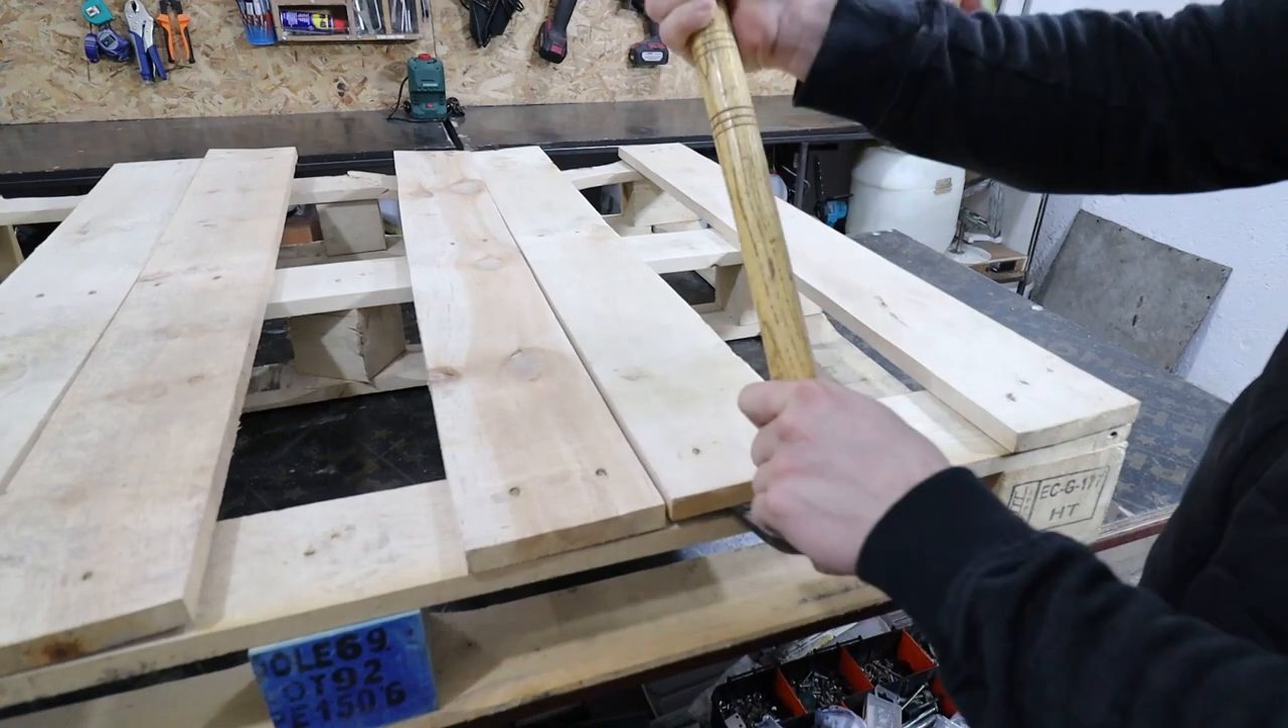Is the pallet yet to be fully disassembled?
Yes.